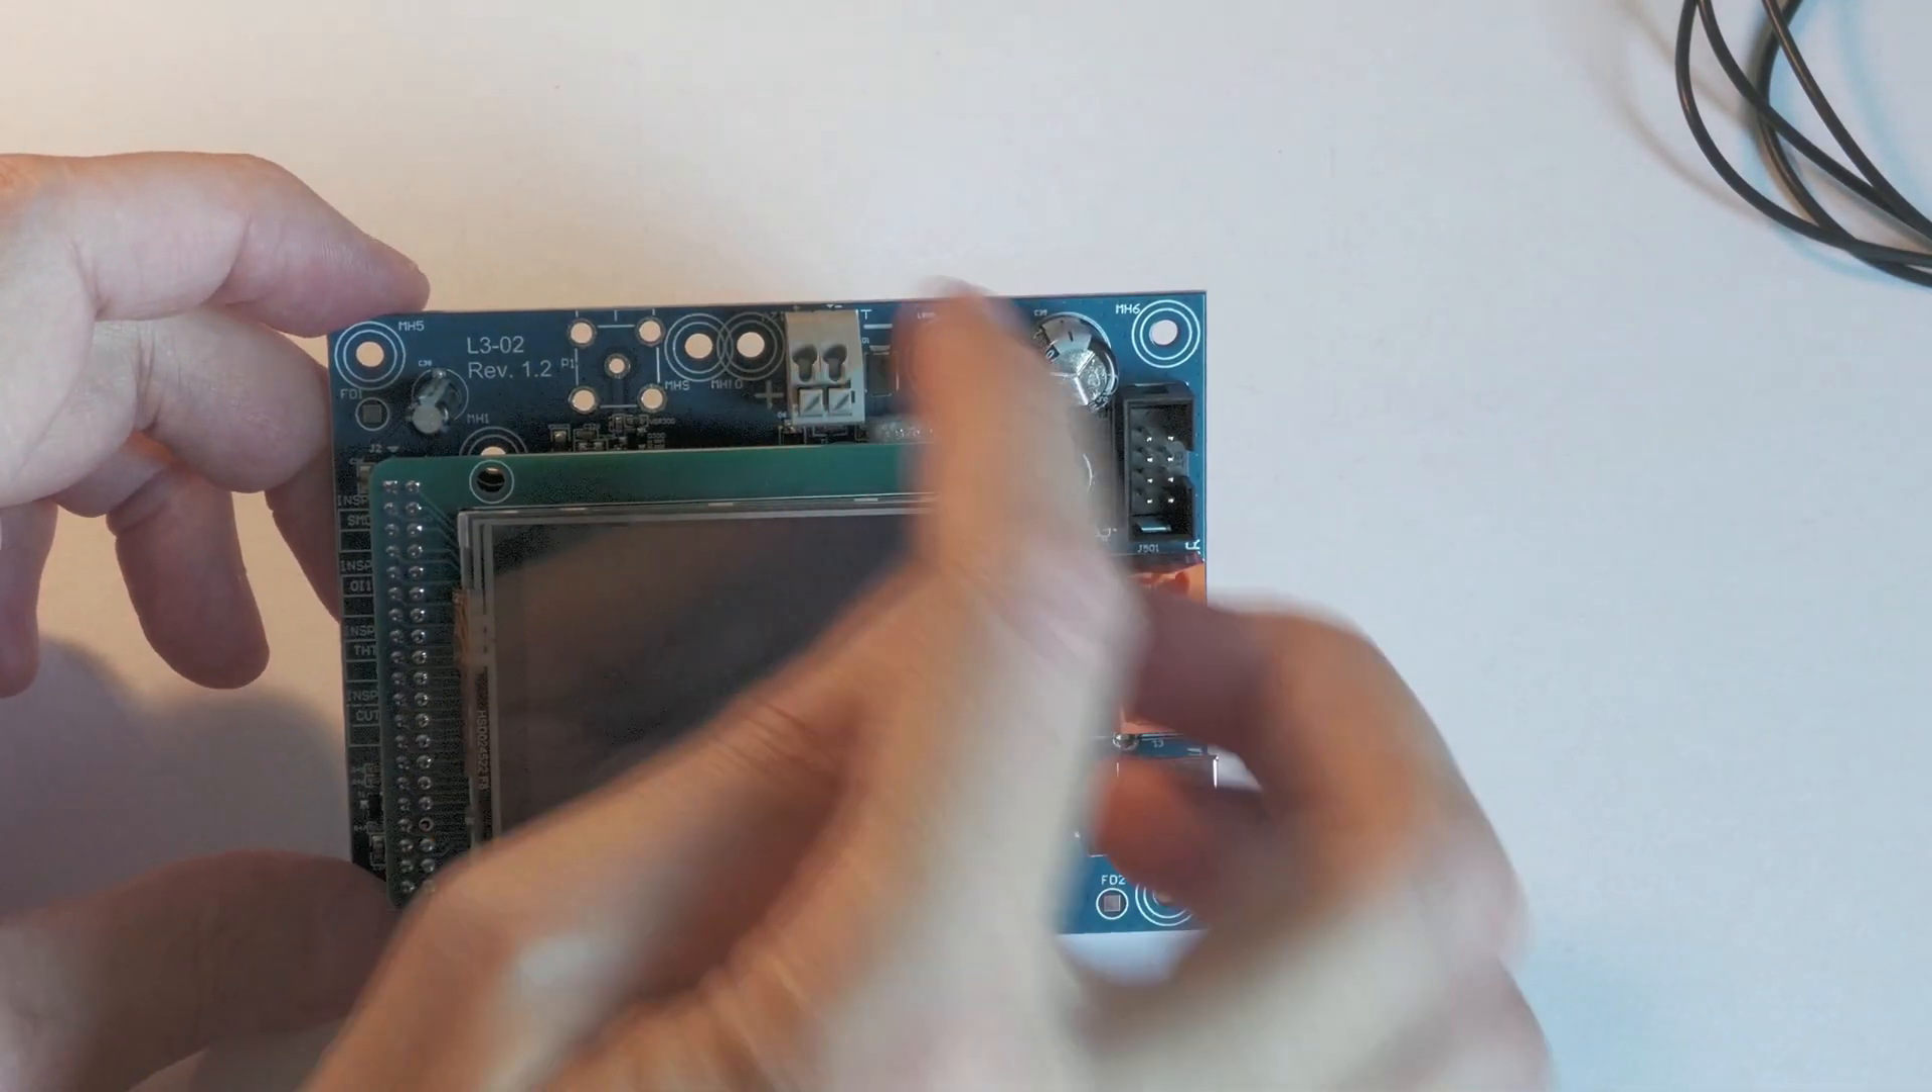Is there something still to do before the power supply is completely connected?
Yes.